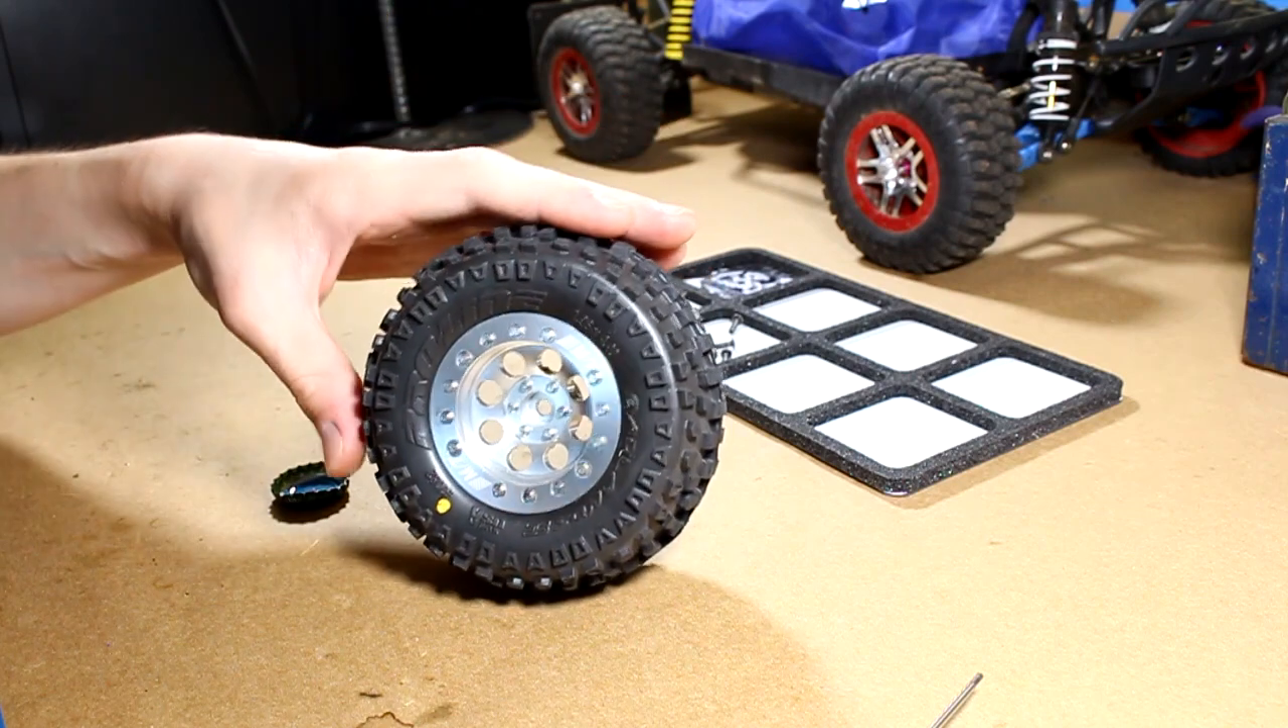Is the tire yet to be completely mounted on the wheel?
No.